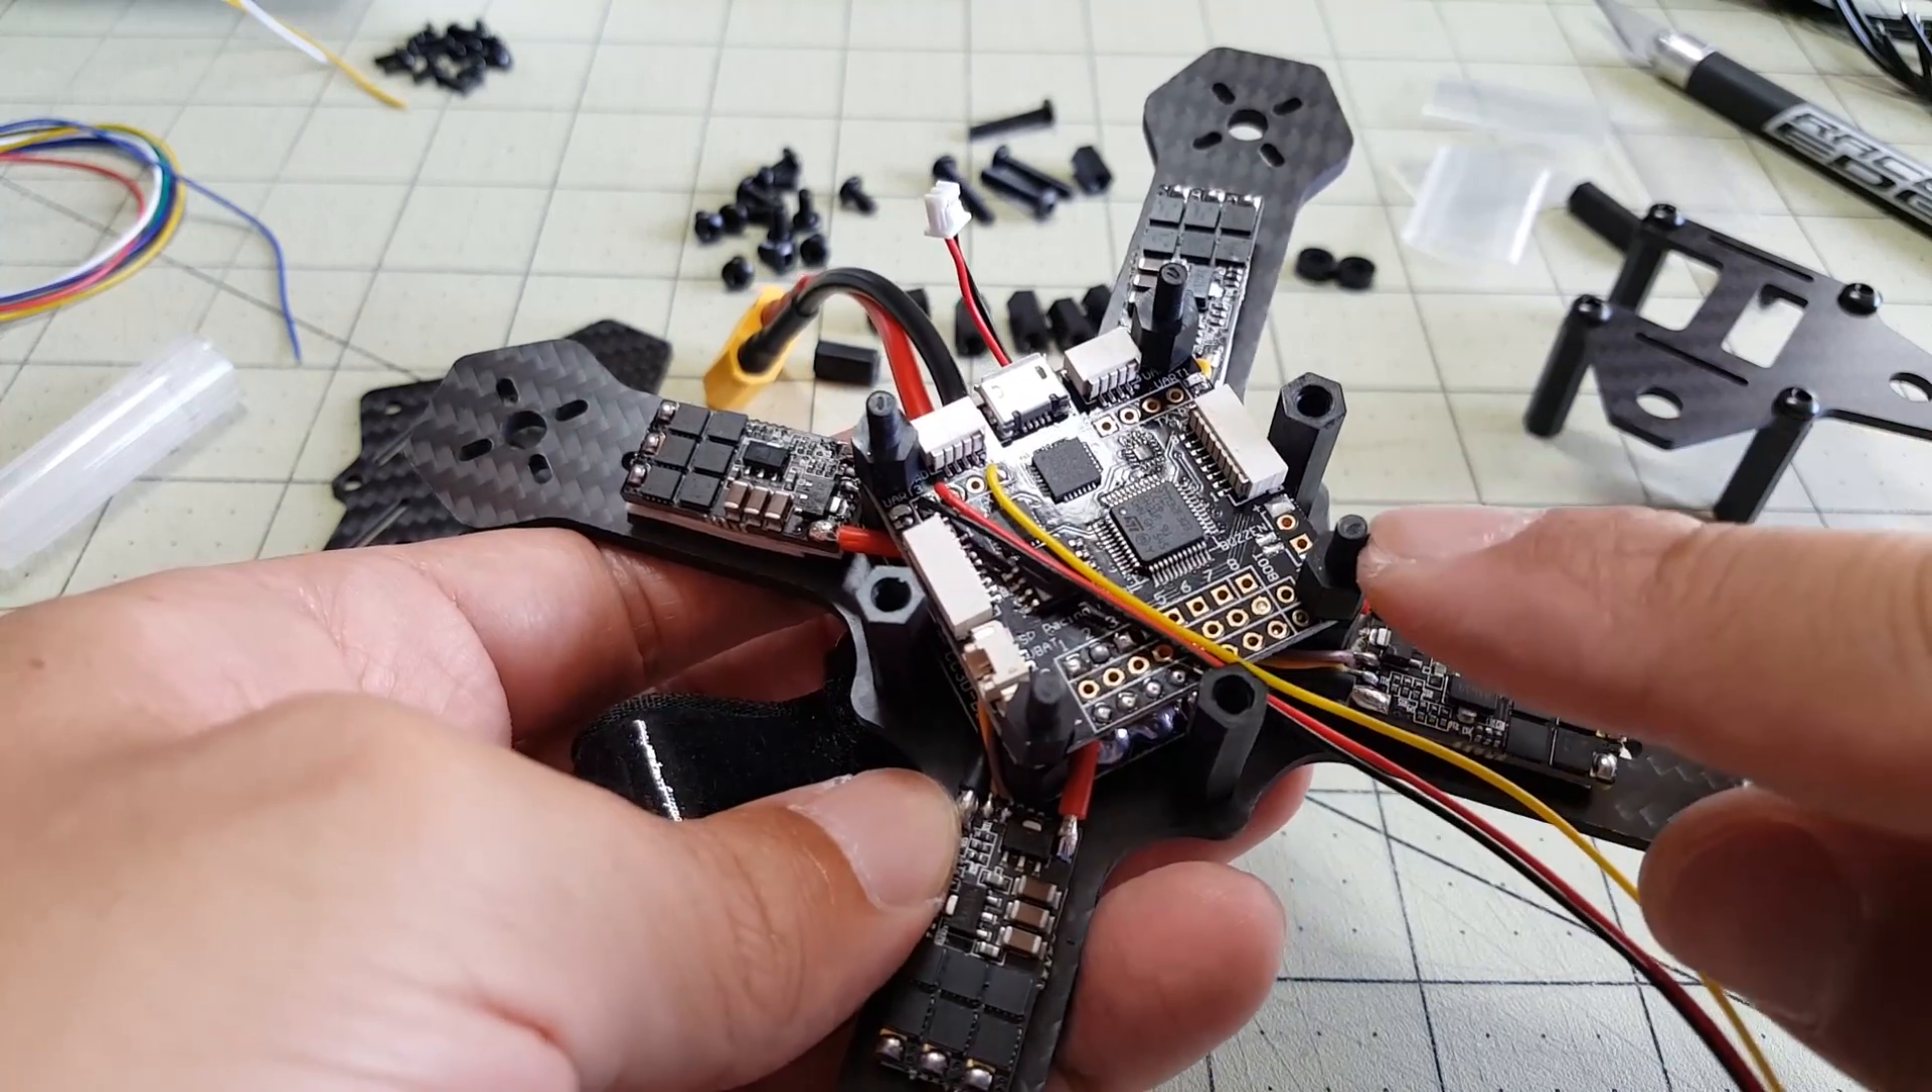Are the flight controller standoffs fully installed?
Yes.